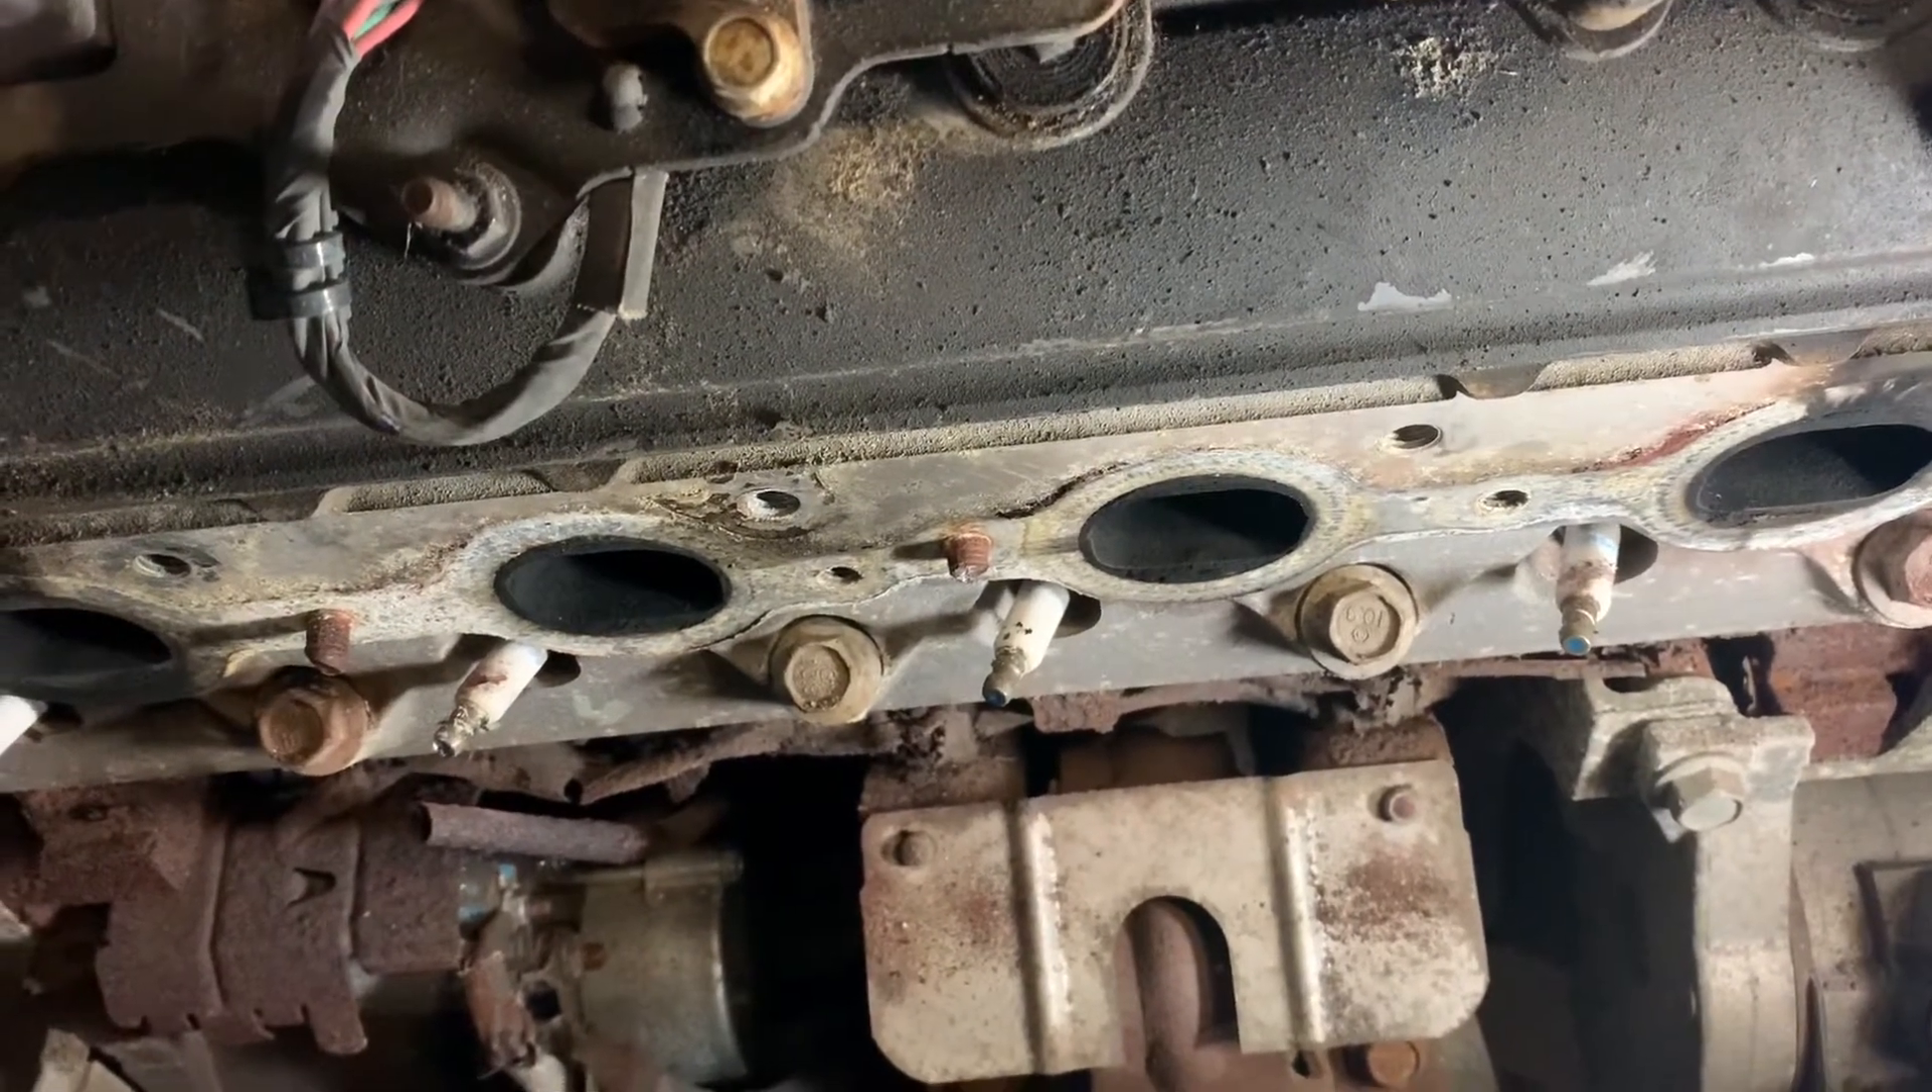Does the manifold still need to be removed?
No.